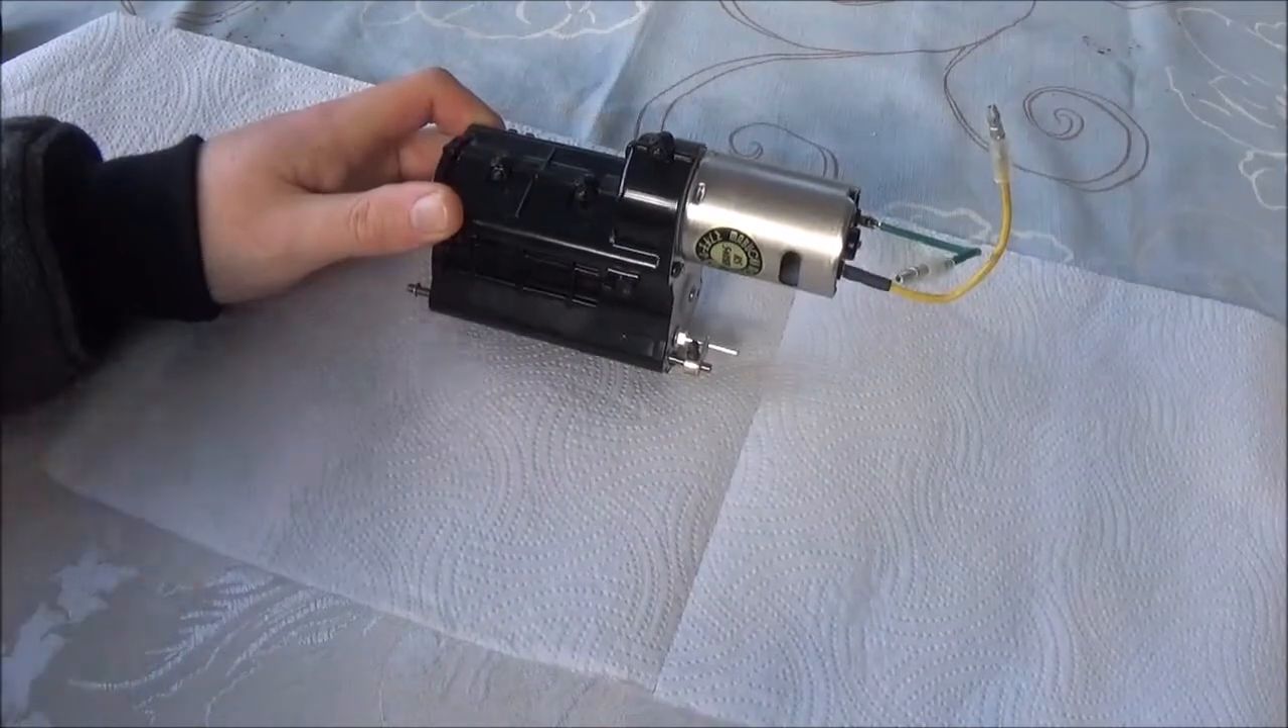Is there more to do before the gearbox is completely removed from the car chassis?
No.